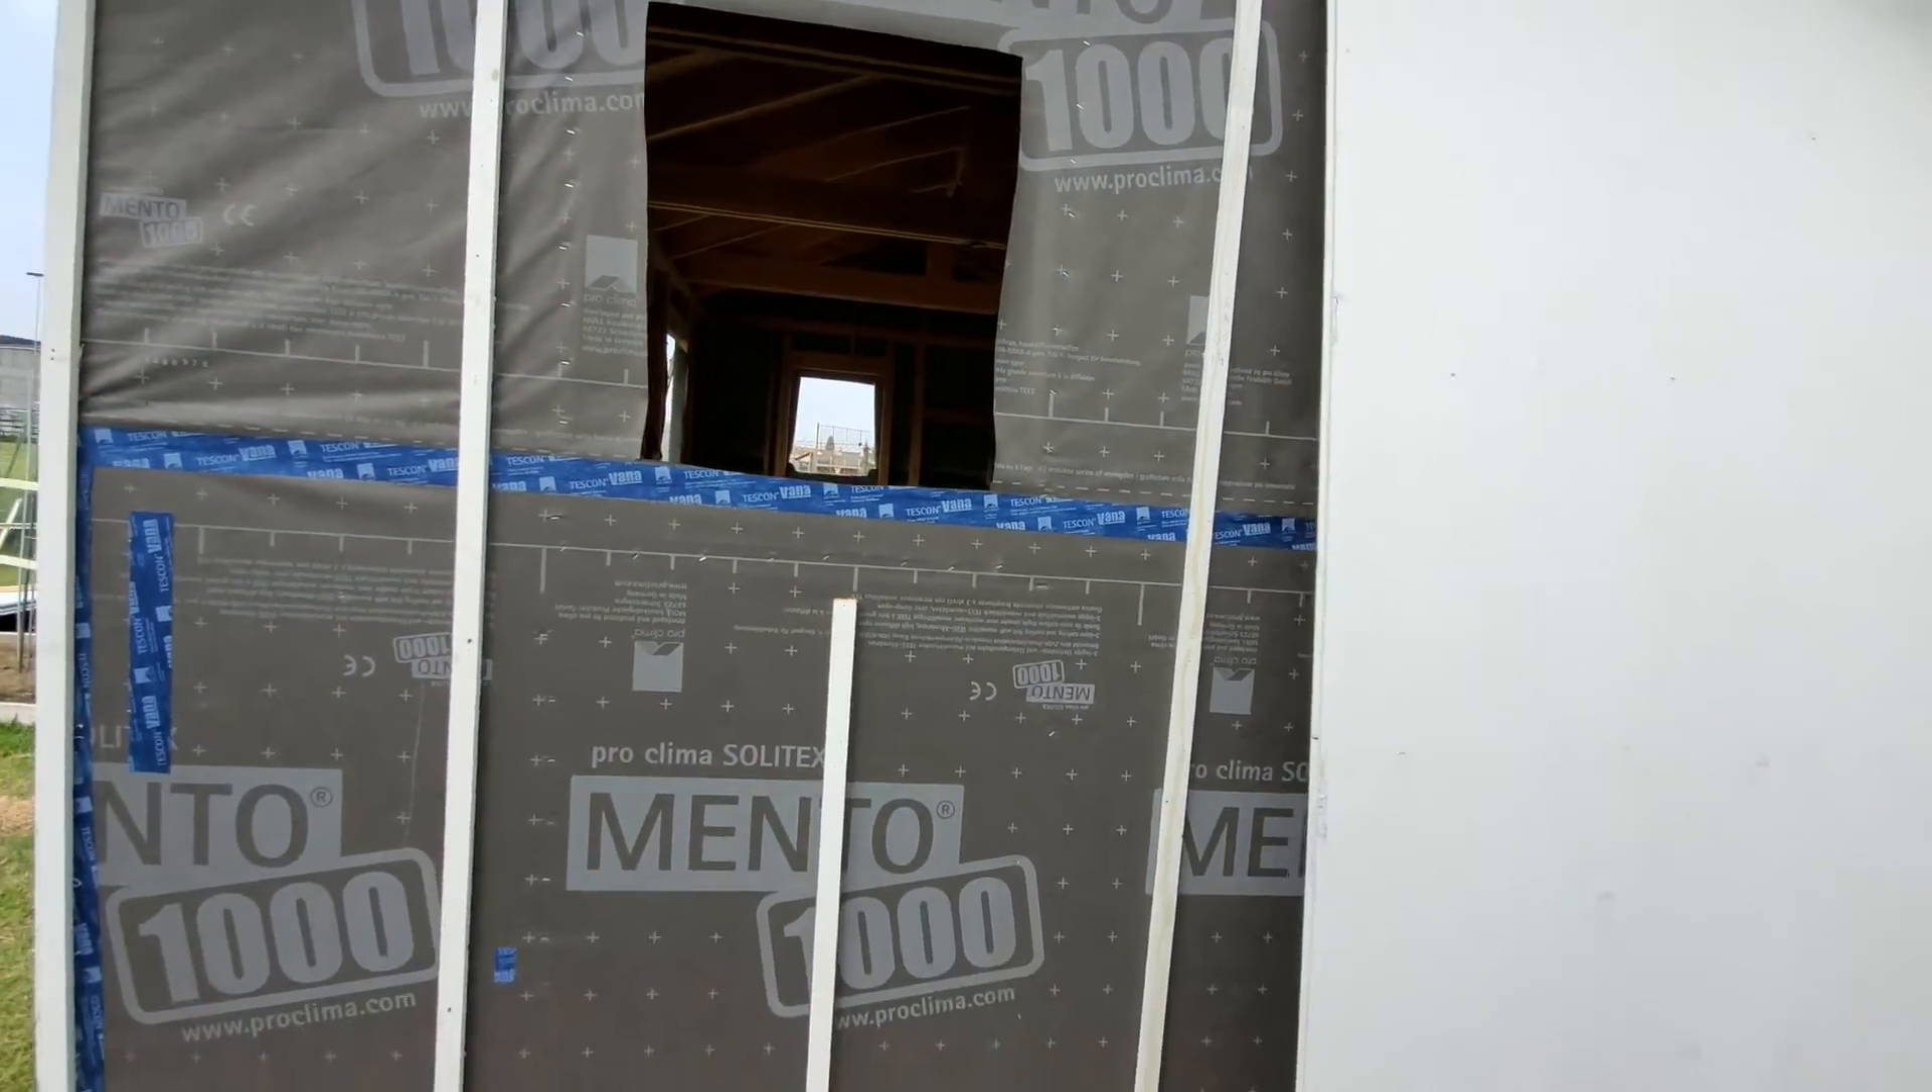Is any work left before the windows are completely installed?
Yes.